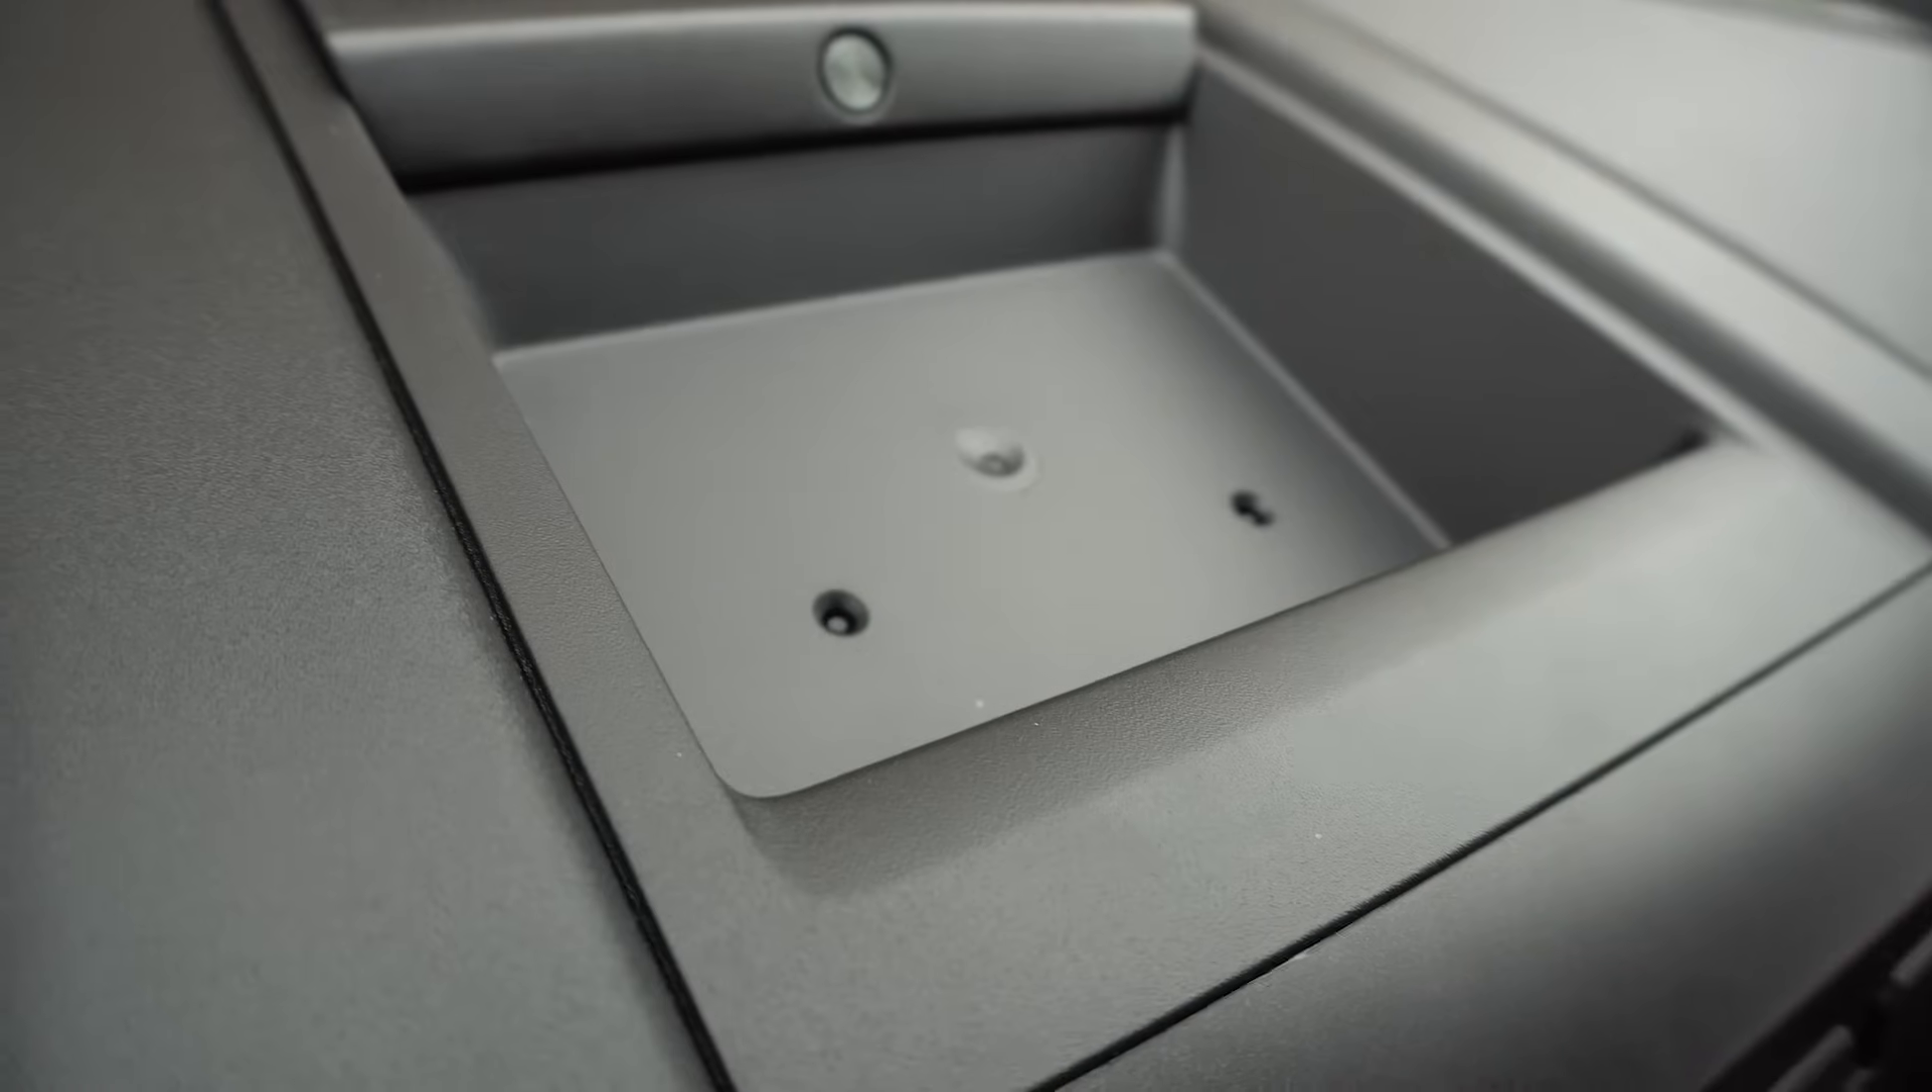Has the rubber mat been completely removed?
Yes.